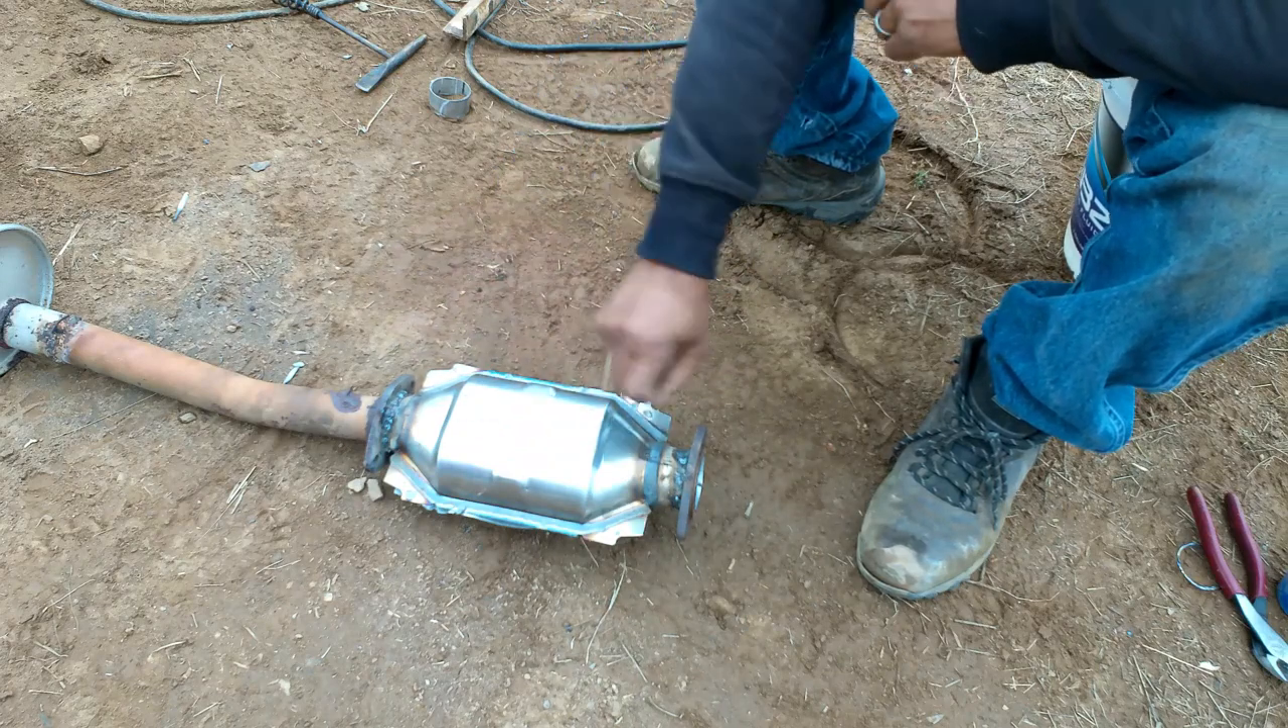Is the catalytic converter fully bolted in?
No.